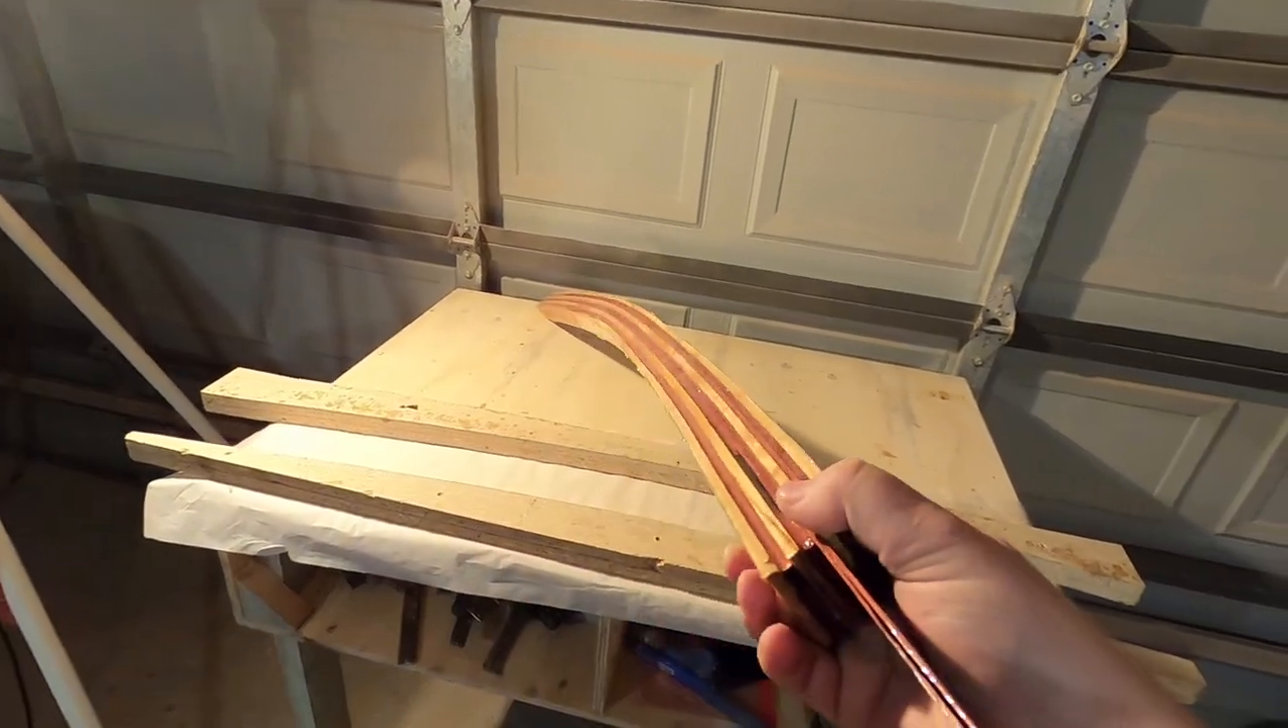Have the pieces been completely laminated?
Yes.